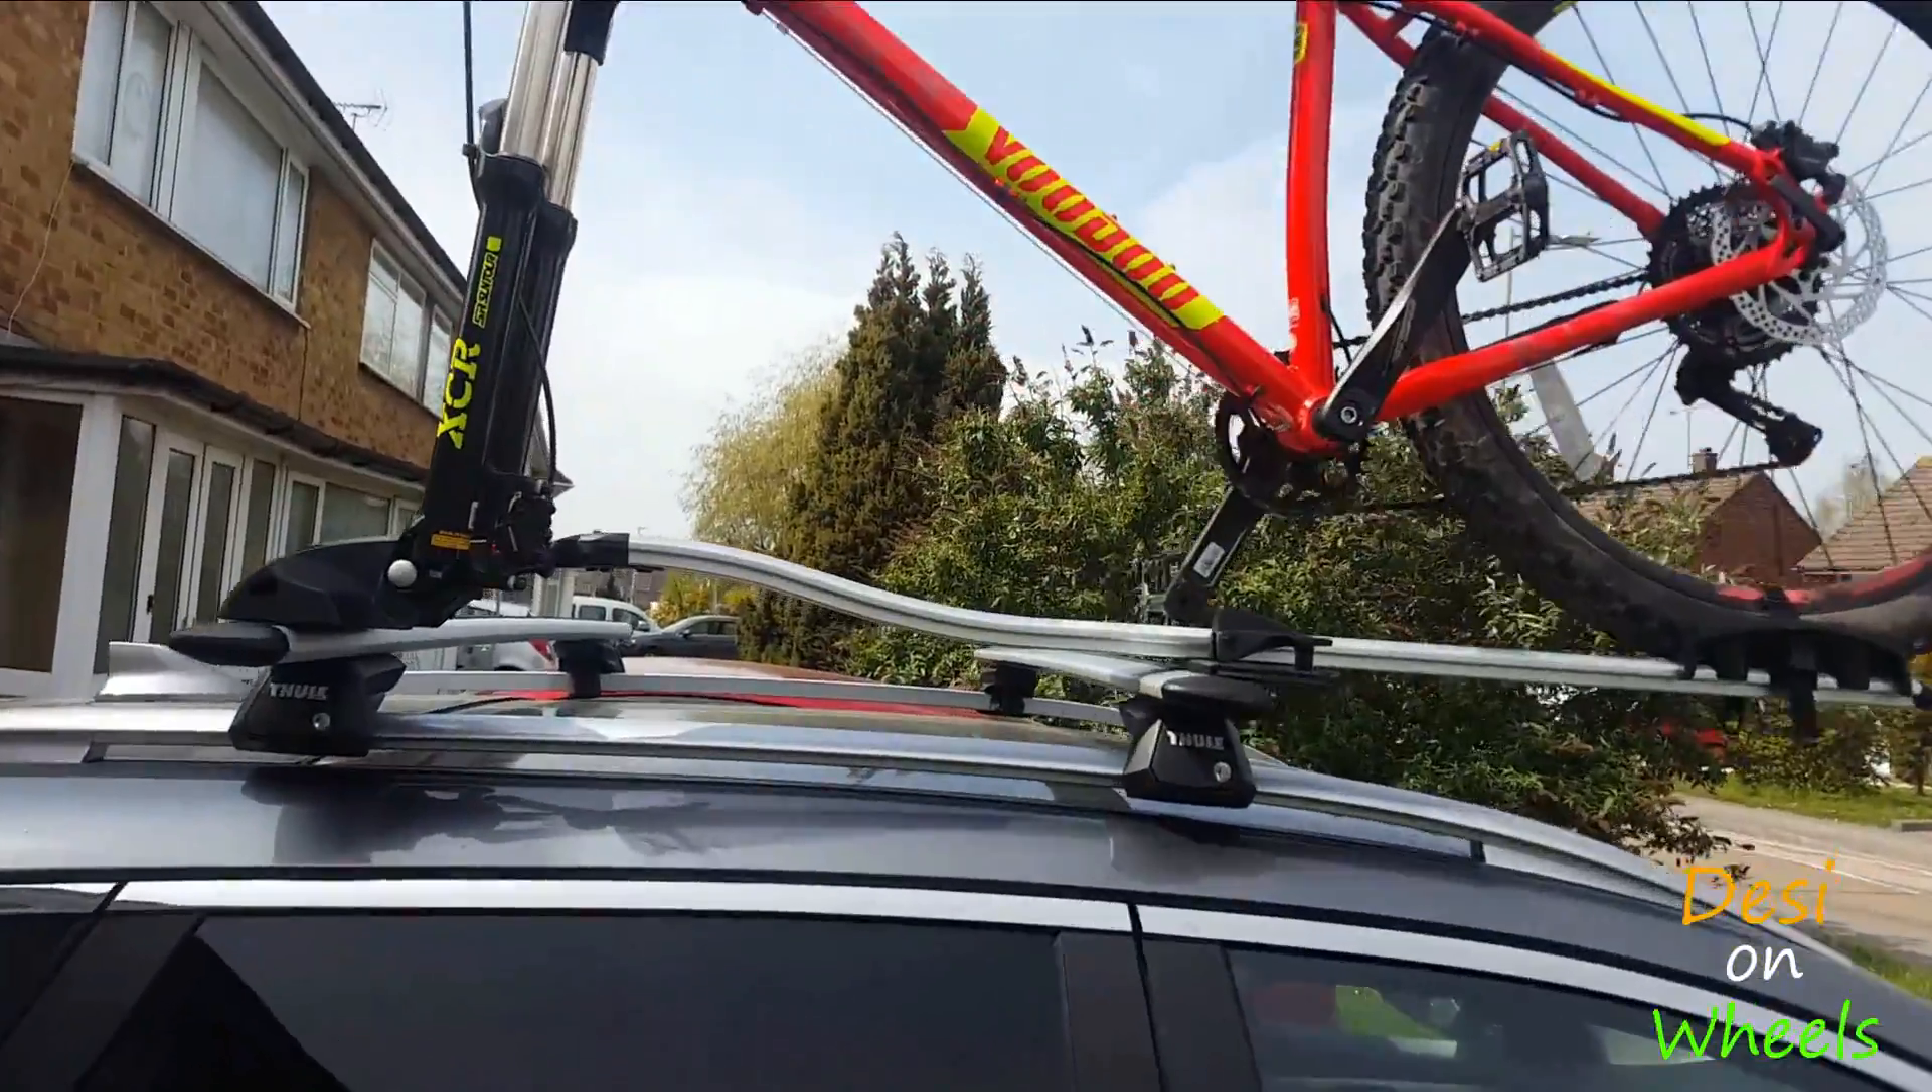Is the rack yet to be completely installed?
No.